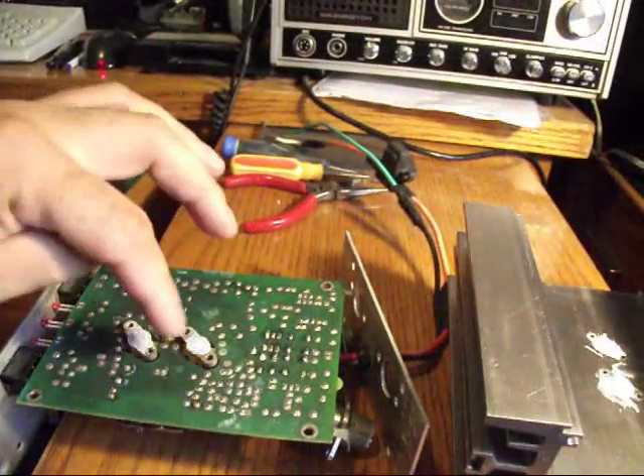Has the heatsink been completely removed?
Yes.